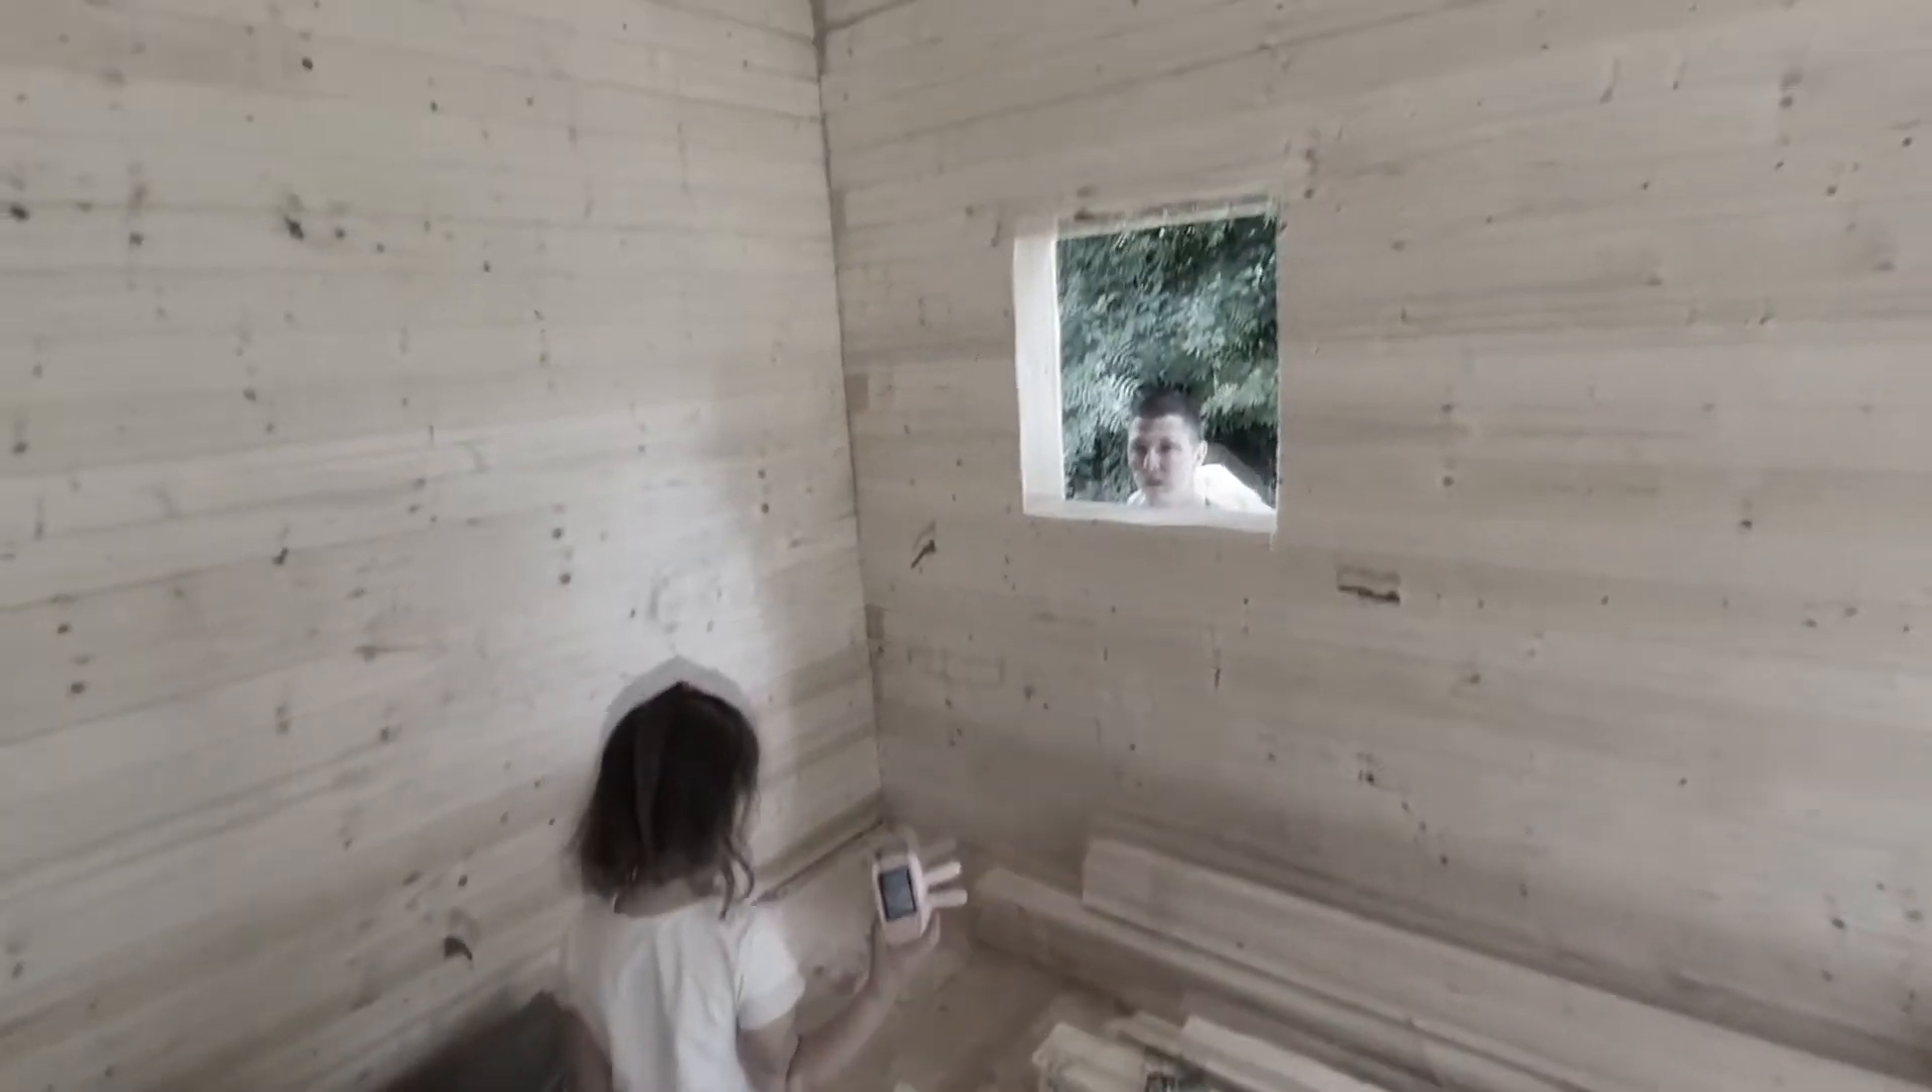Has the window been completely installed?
No.